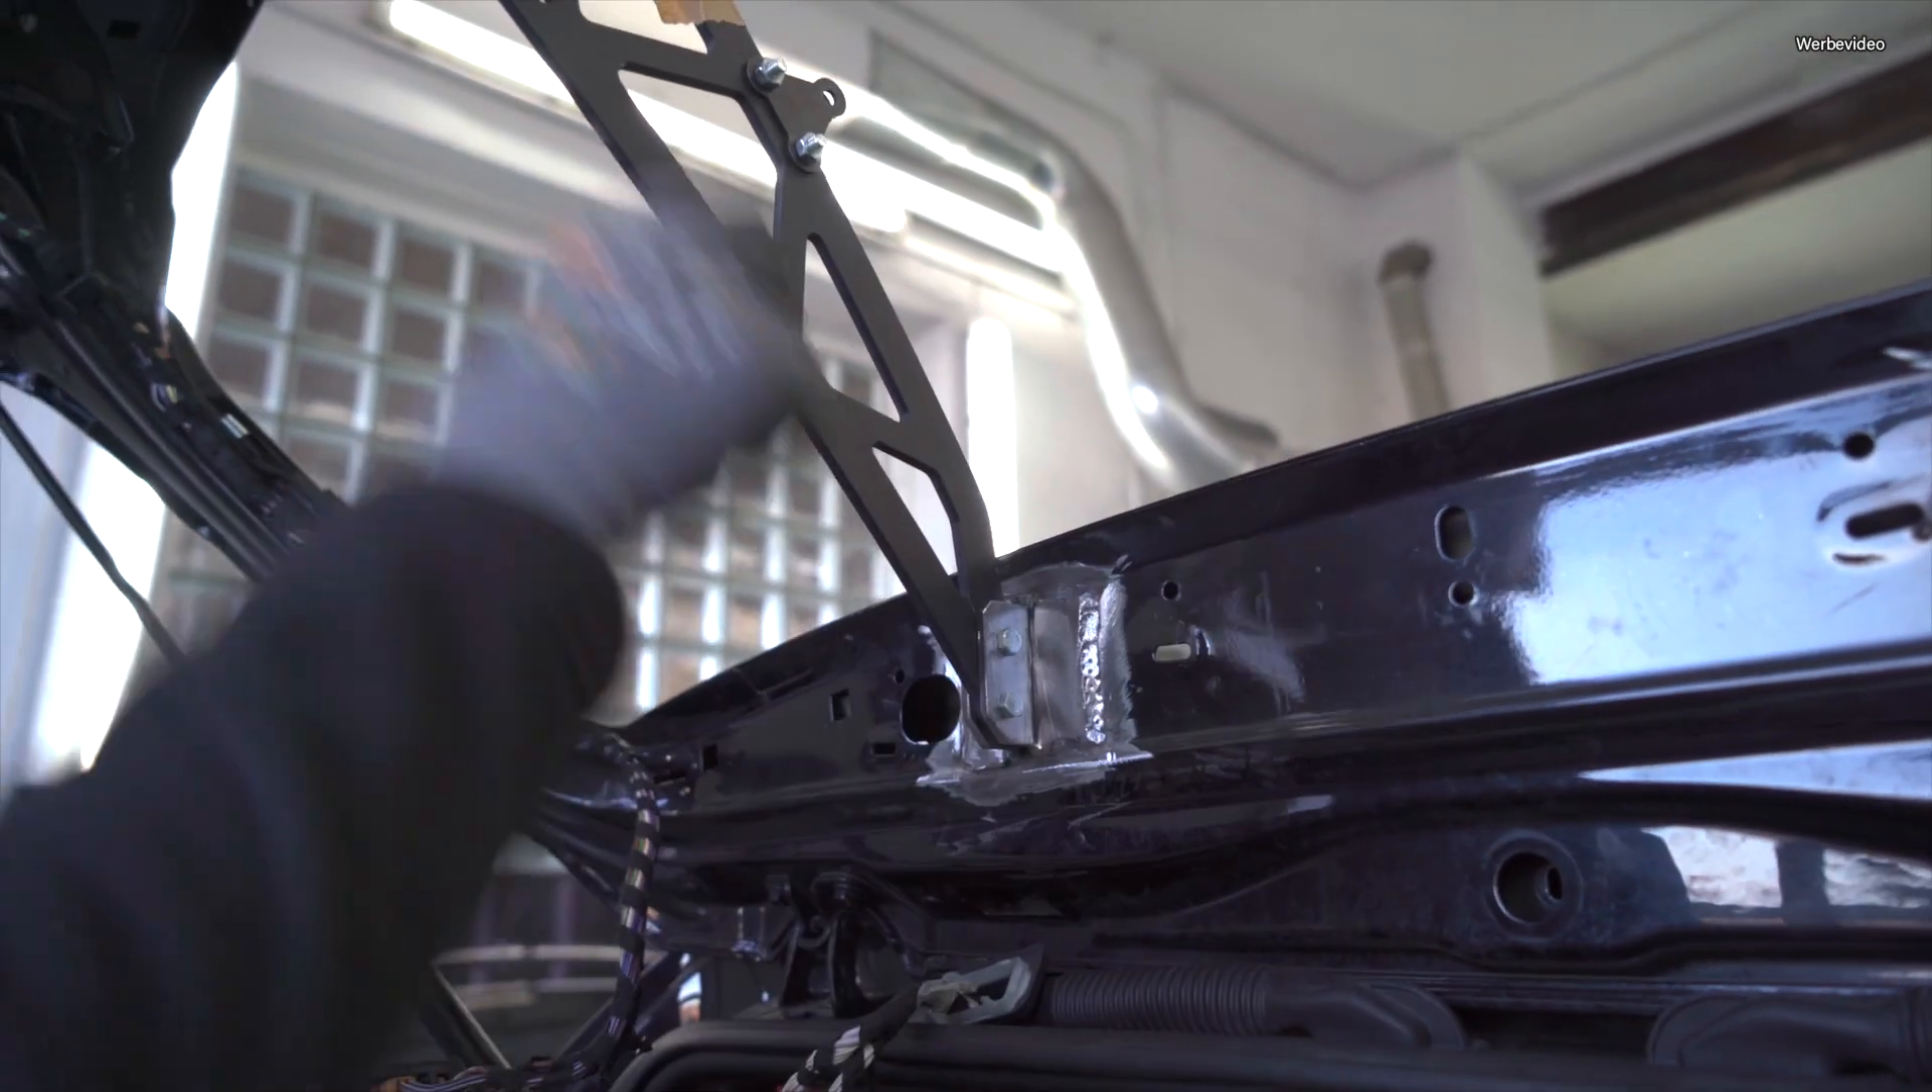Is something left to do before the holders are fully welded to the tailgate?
No.